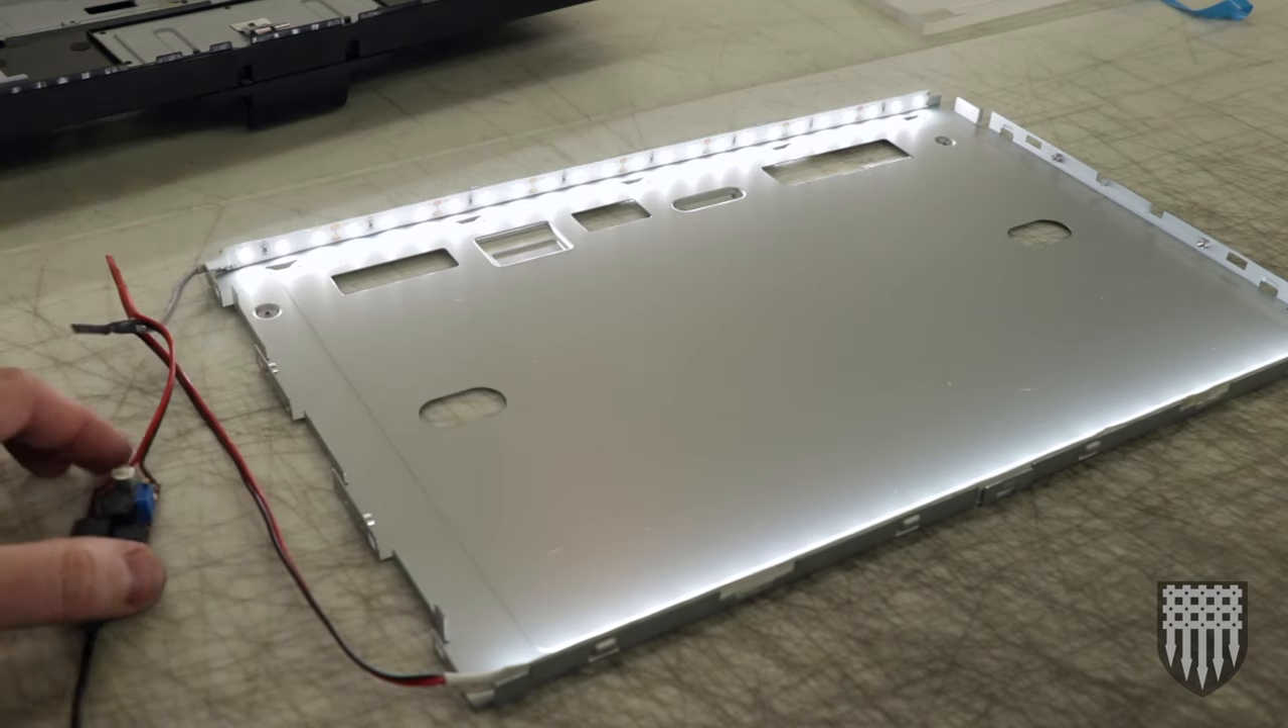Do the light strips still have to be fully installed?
No.